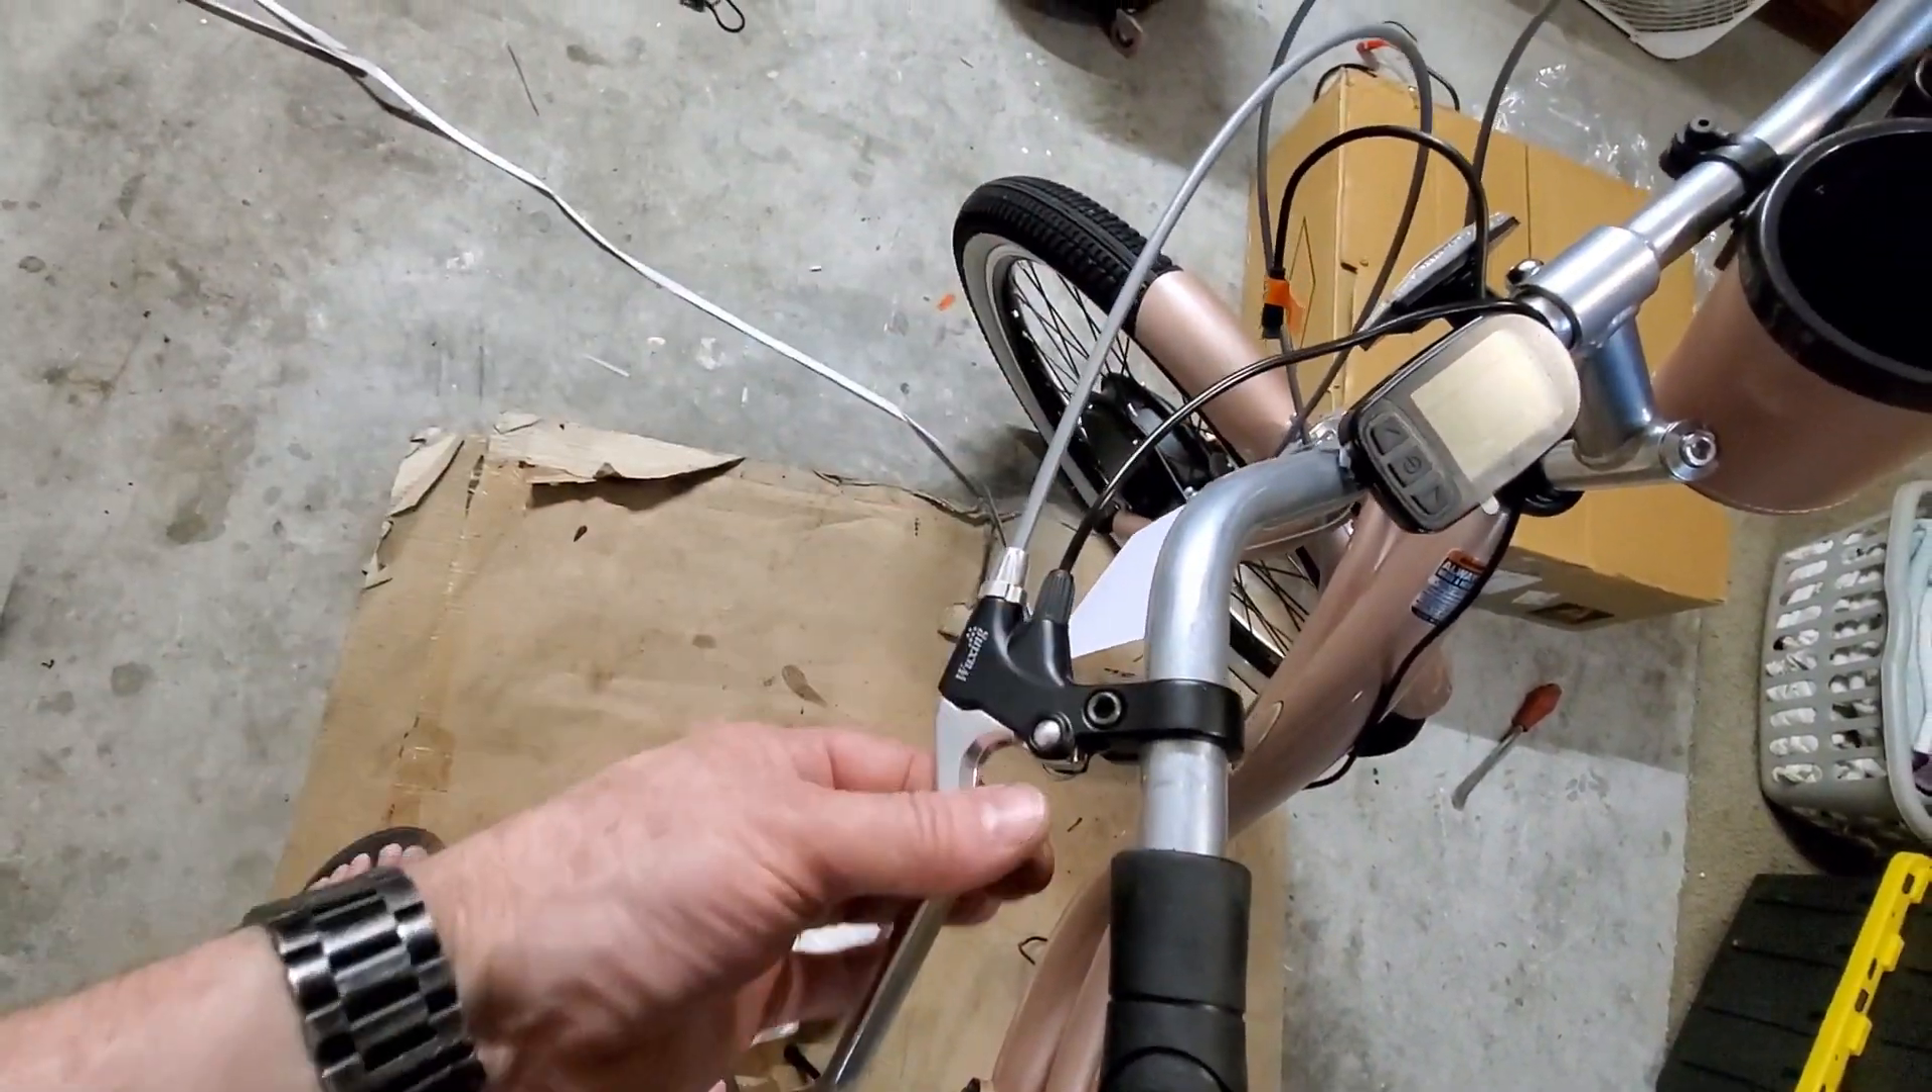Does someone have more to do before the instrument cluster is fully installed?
No.